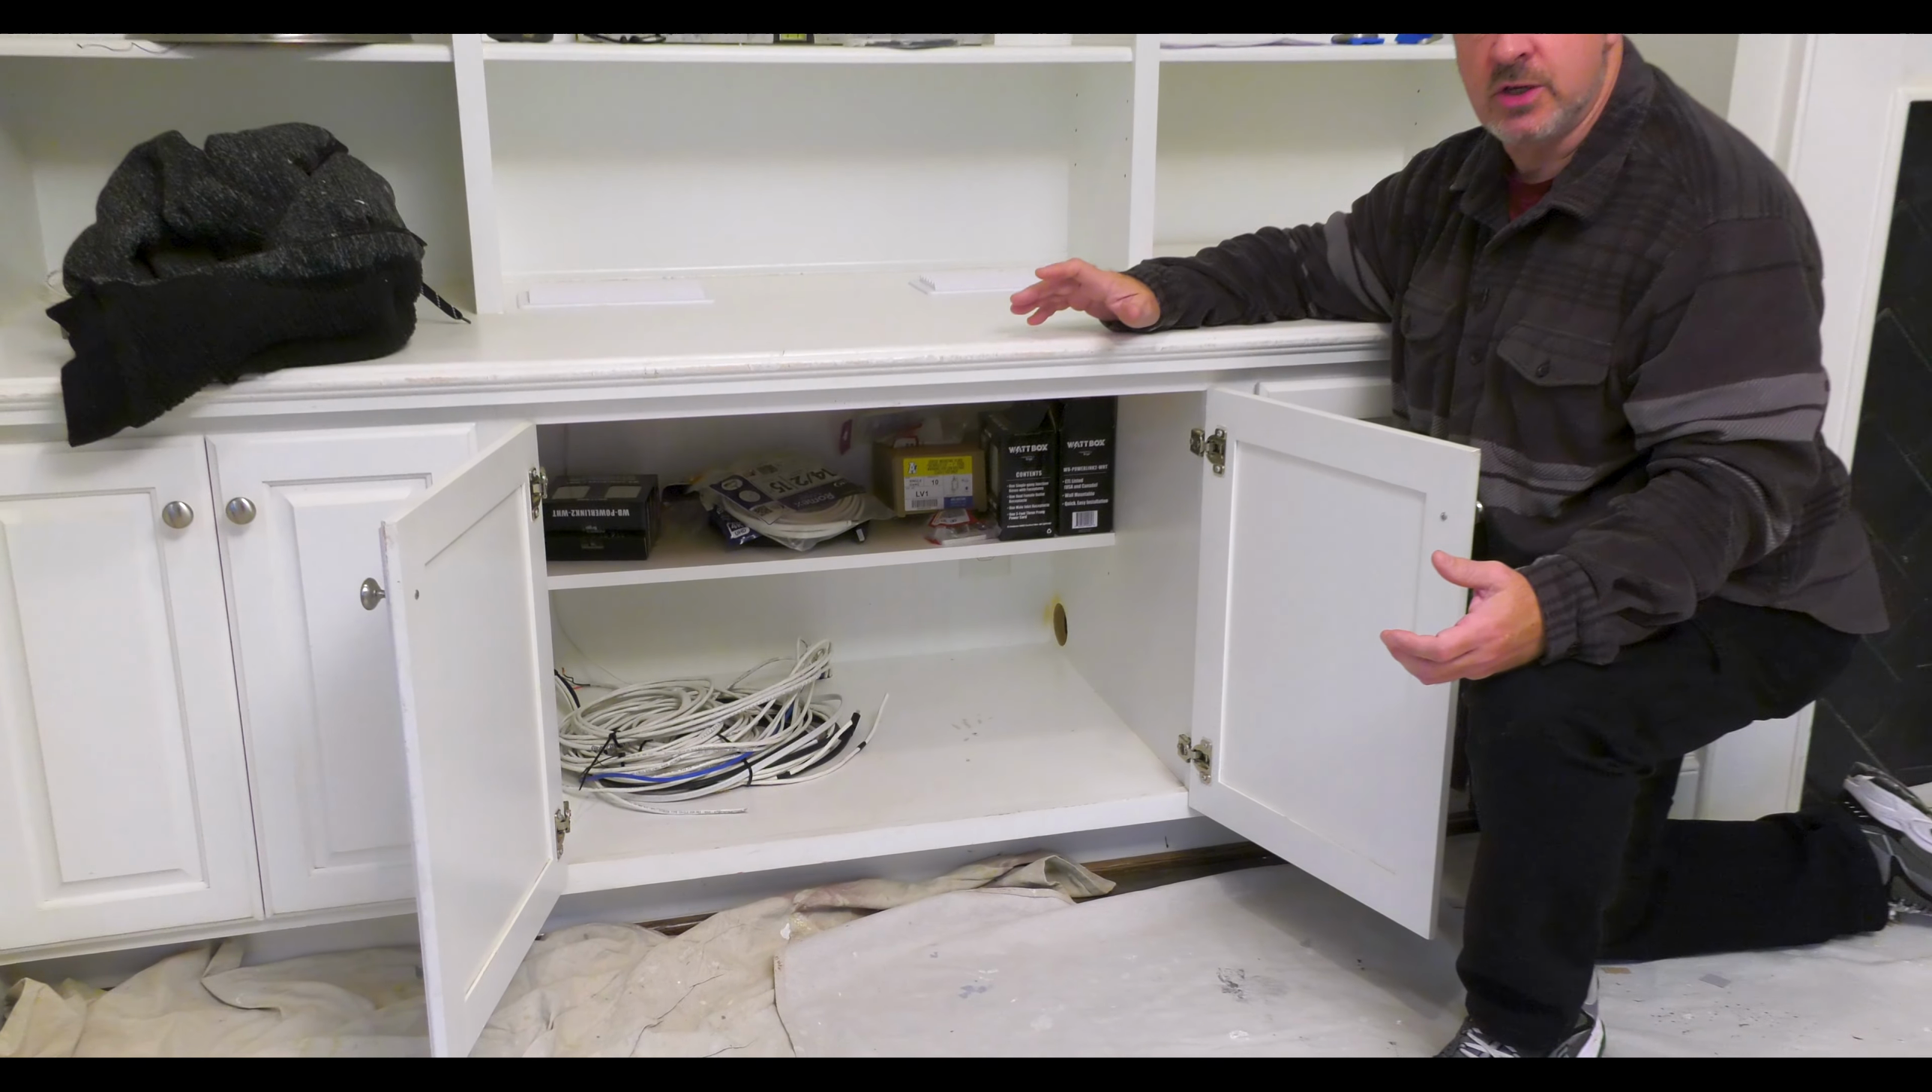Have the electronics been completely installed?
No.